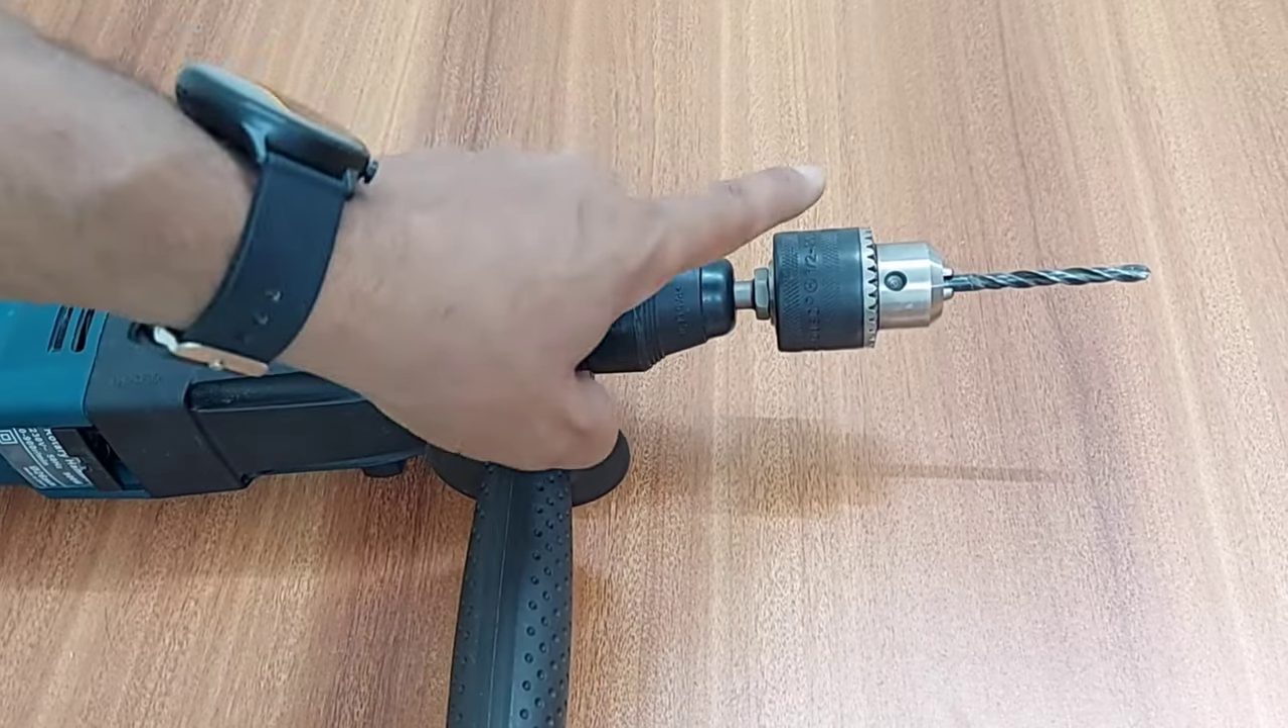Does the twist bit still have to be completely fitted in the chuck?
No.